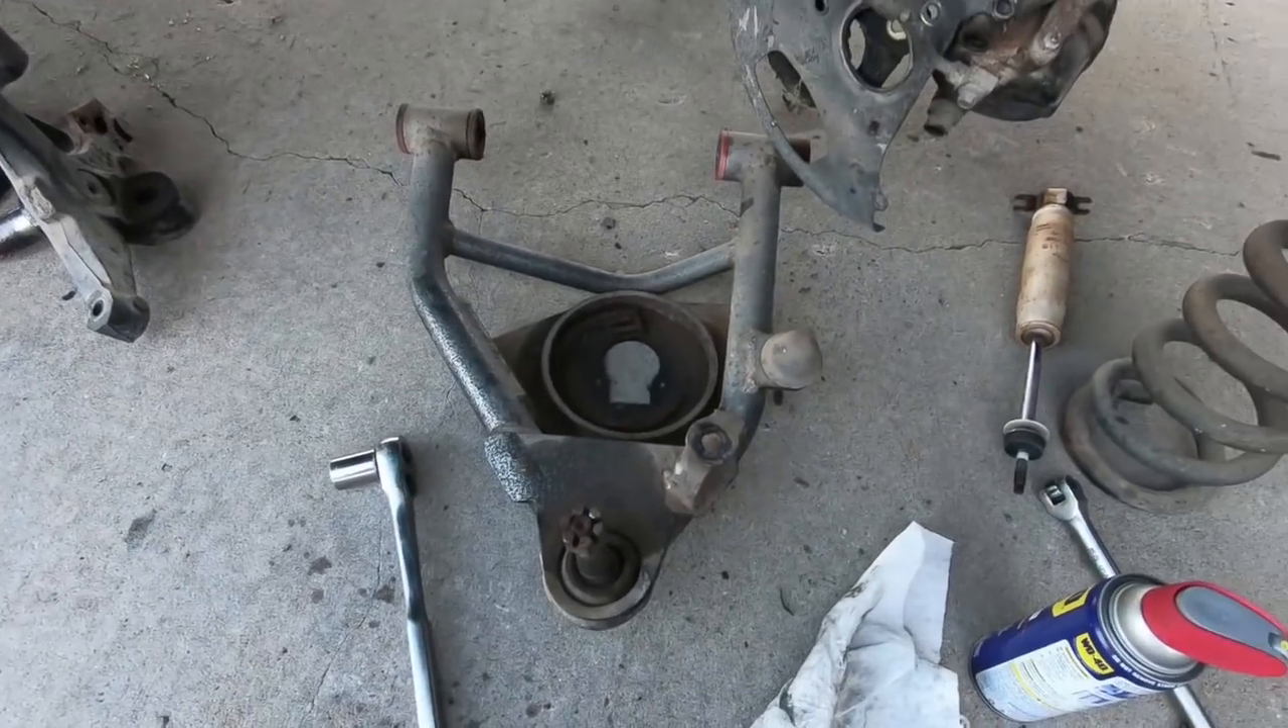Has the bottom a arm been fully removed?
Yes.